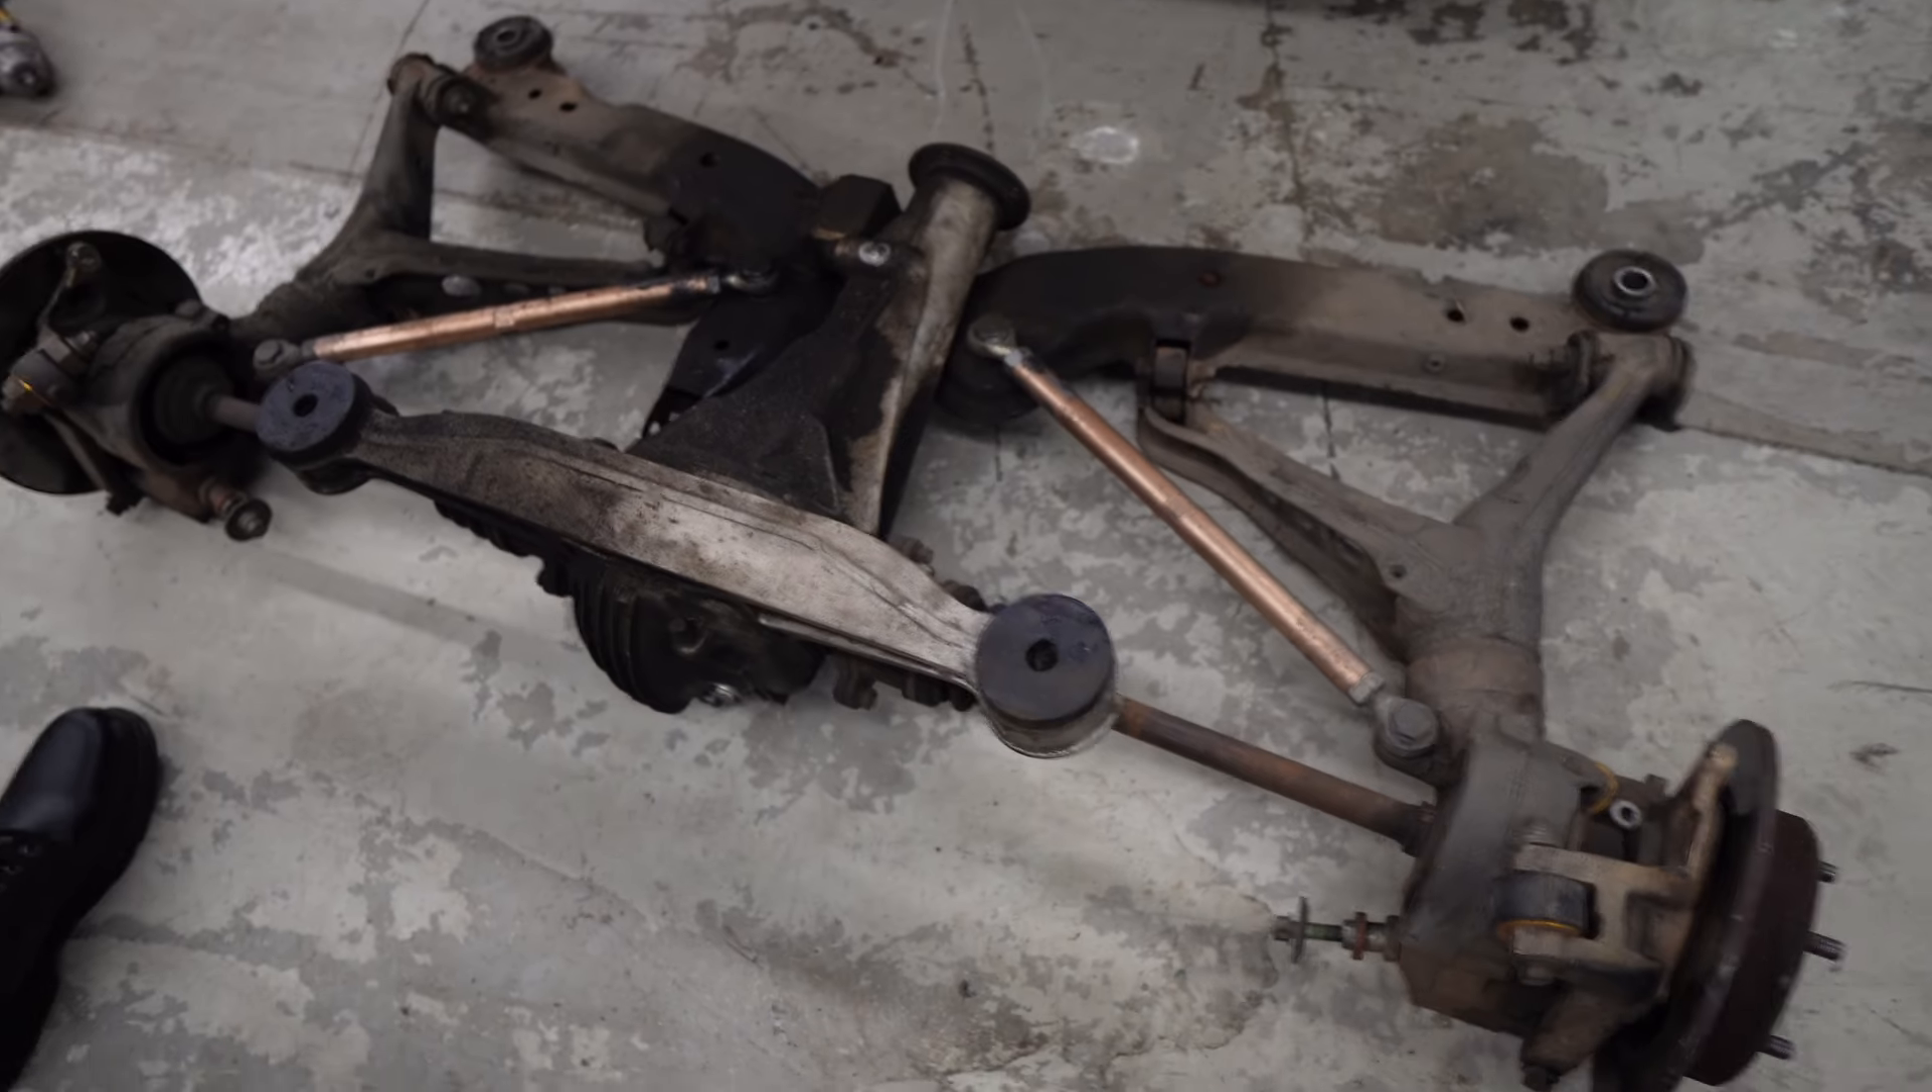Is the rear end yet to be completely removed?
No.